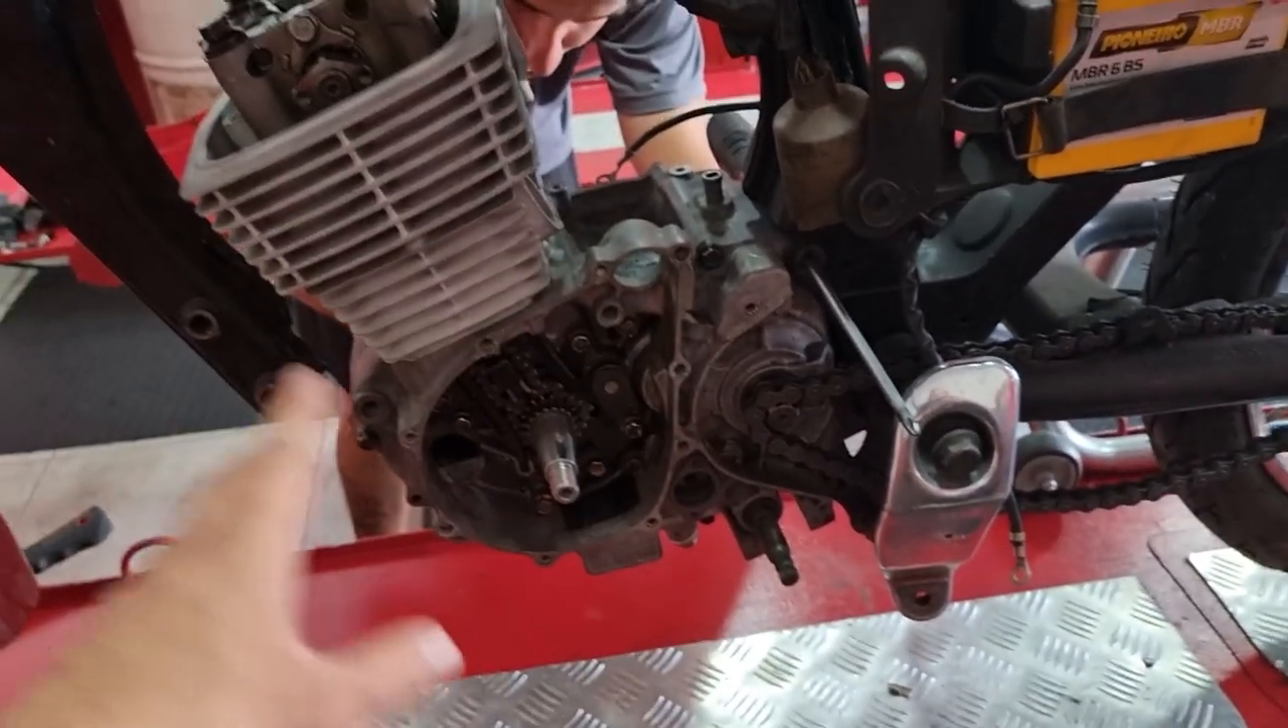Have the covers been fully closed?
No.